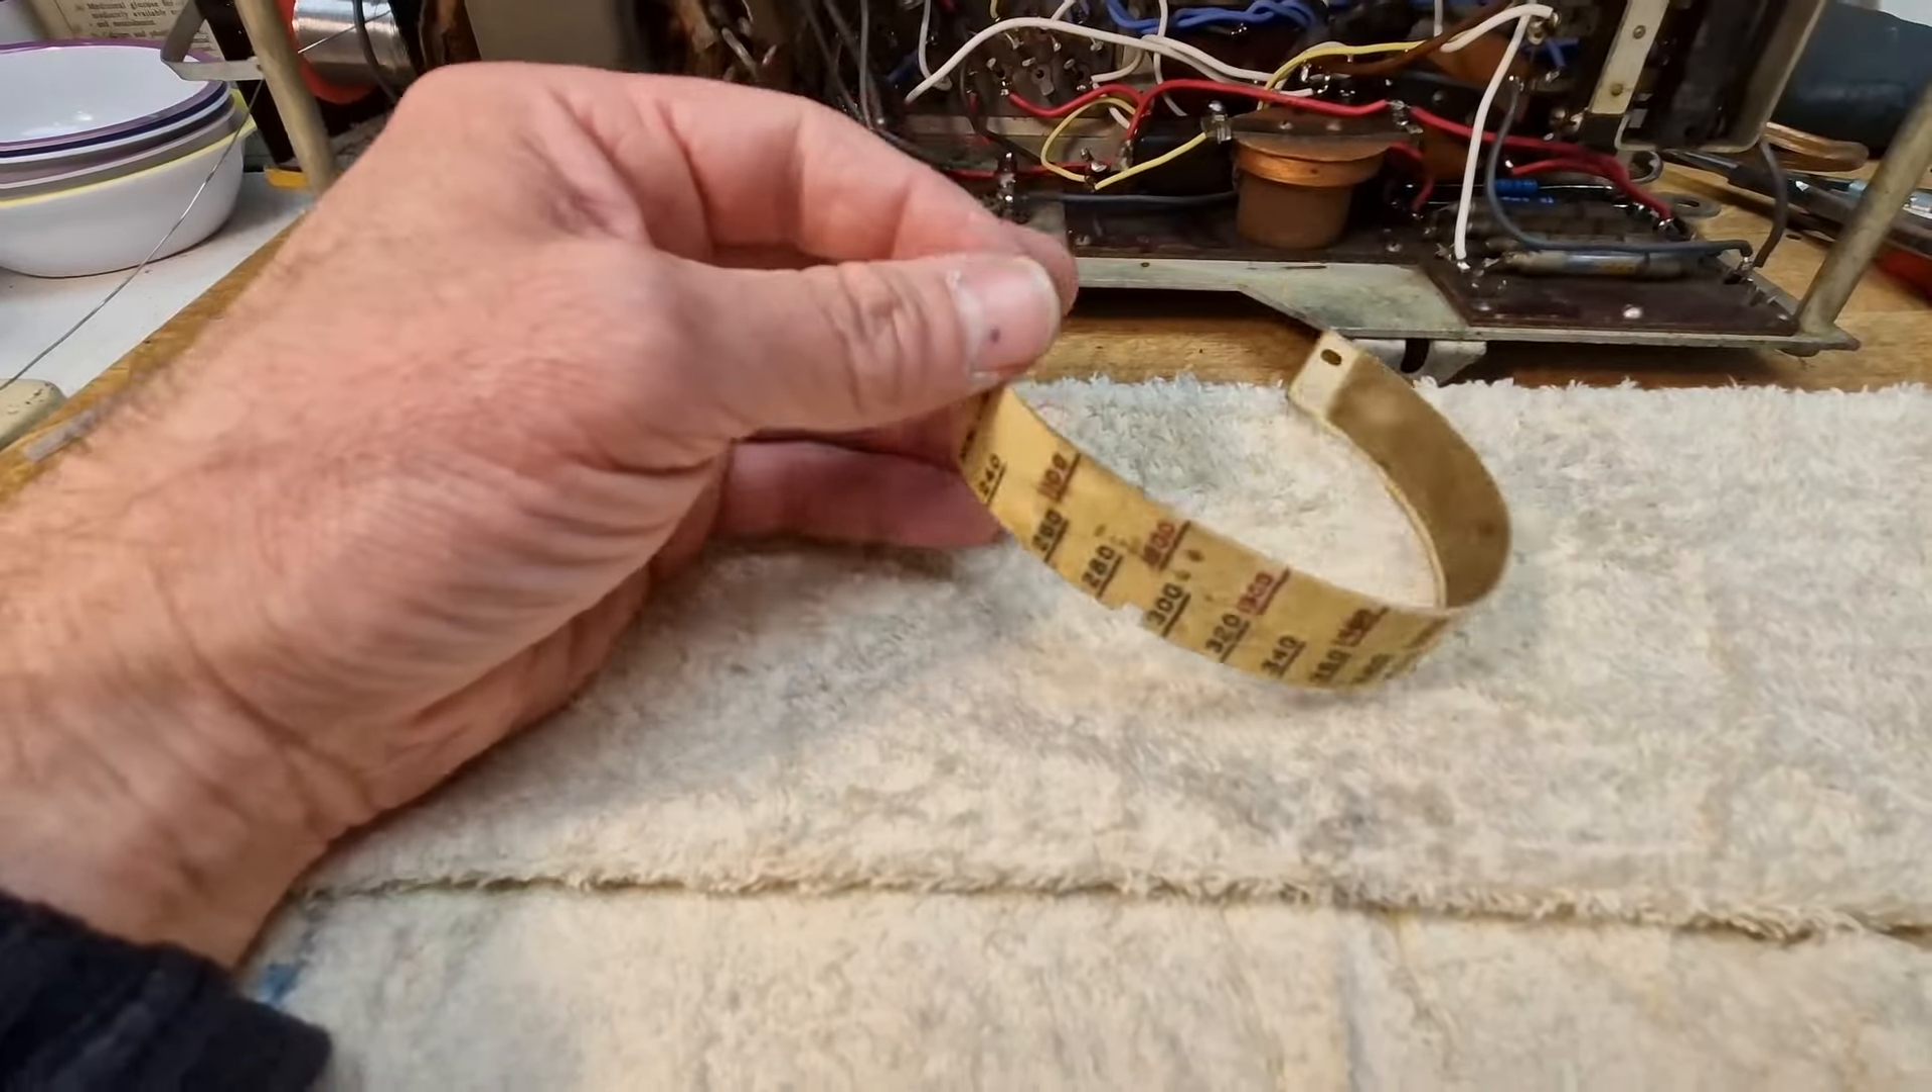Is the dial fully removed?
Yes.